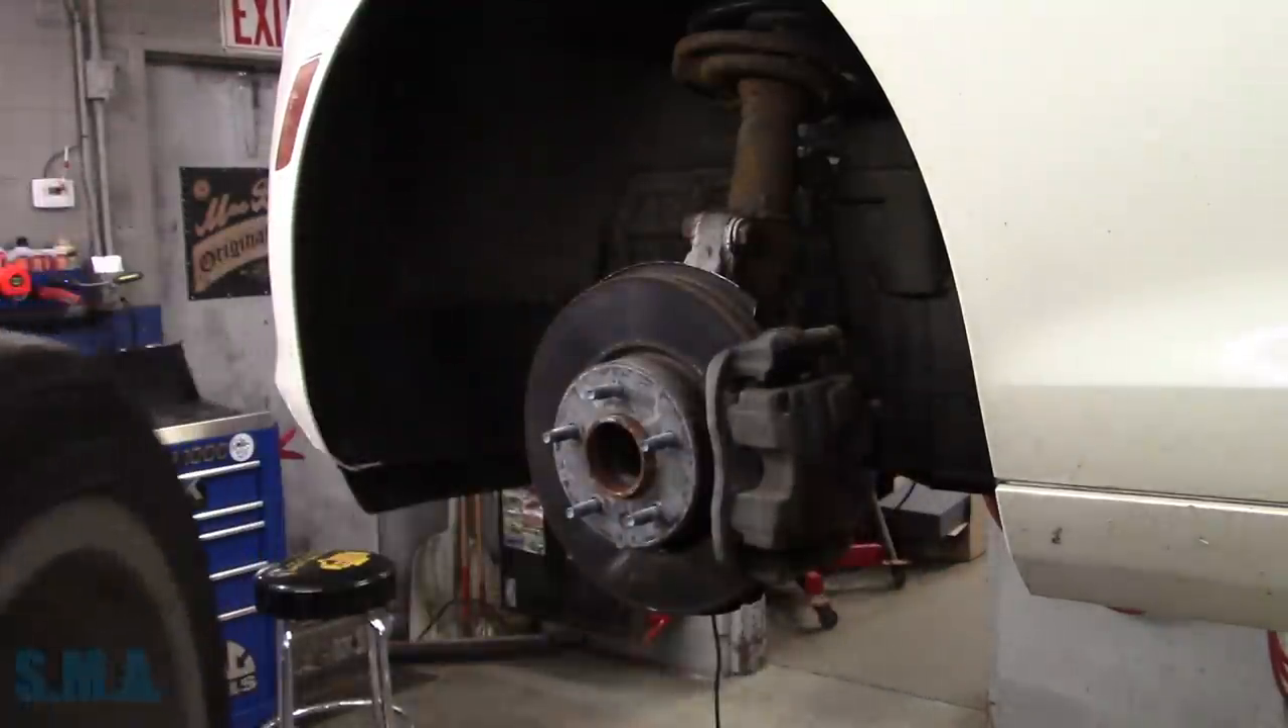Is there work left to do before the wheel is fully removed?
No.